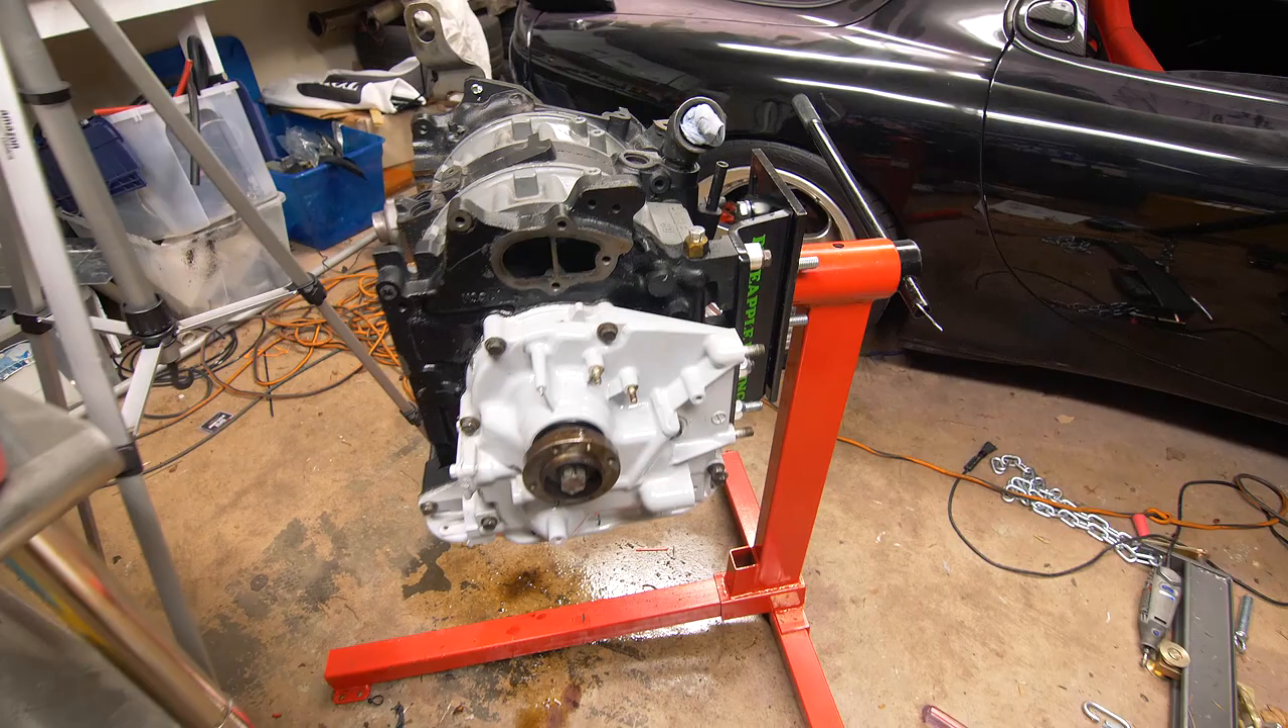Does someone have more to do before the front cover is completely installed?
No.